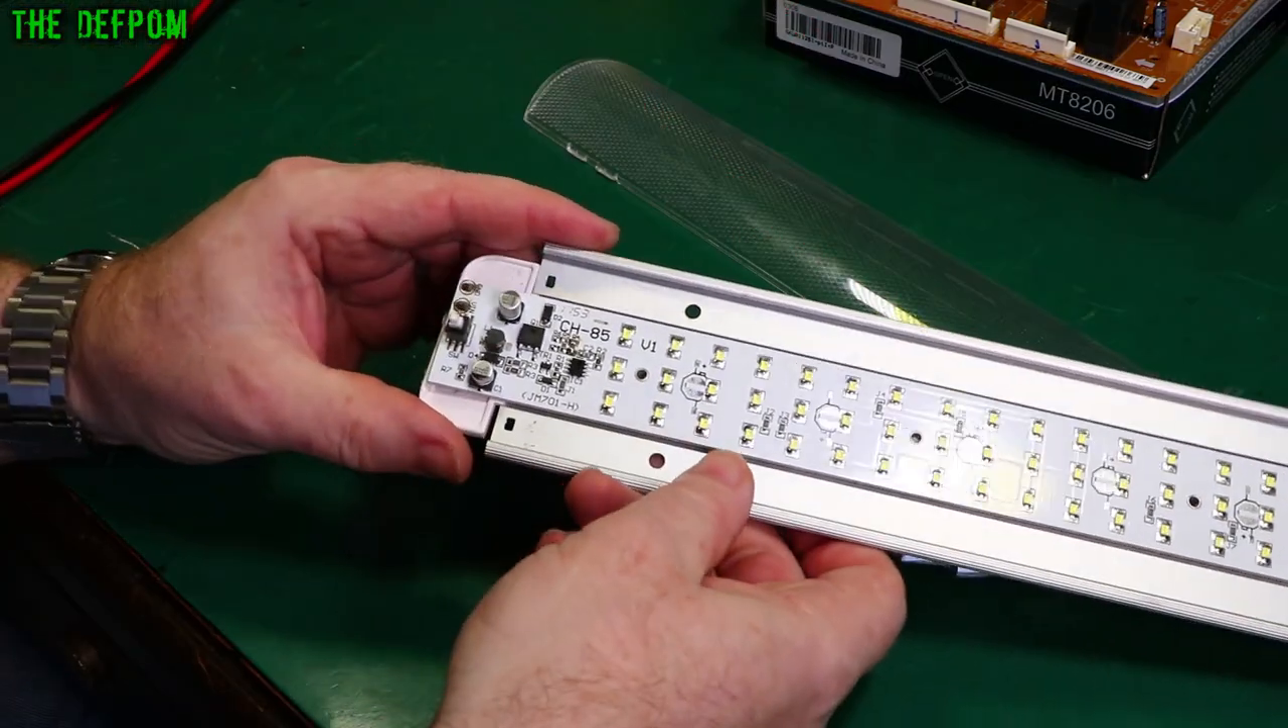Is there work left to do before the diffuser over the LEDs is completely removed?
No.